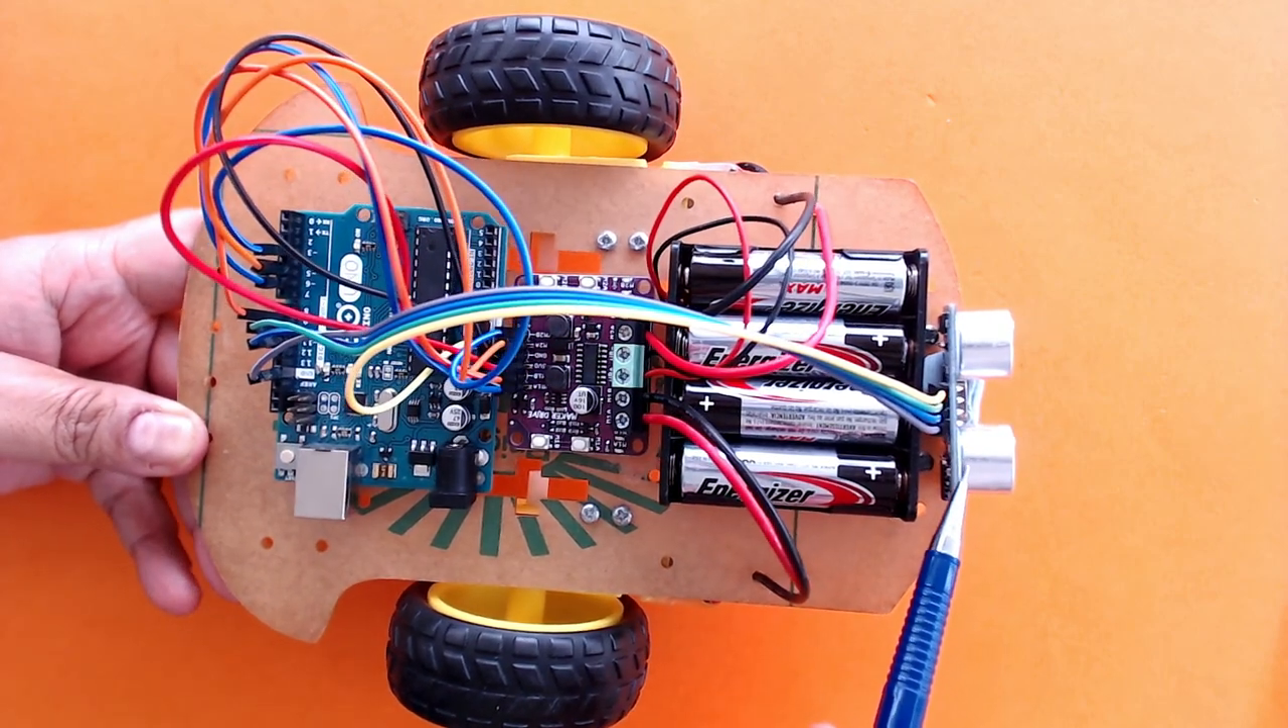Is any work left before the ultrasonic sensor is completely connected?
No.